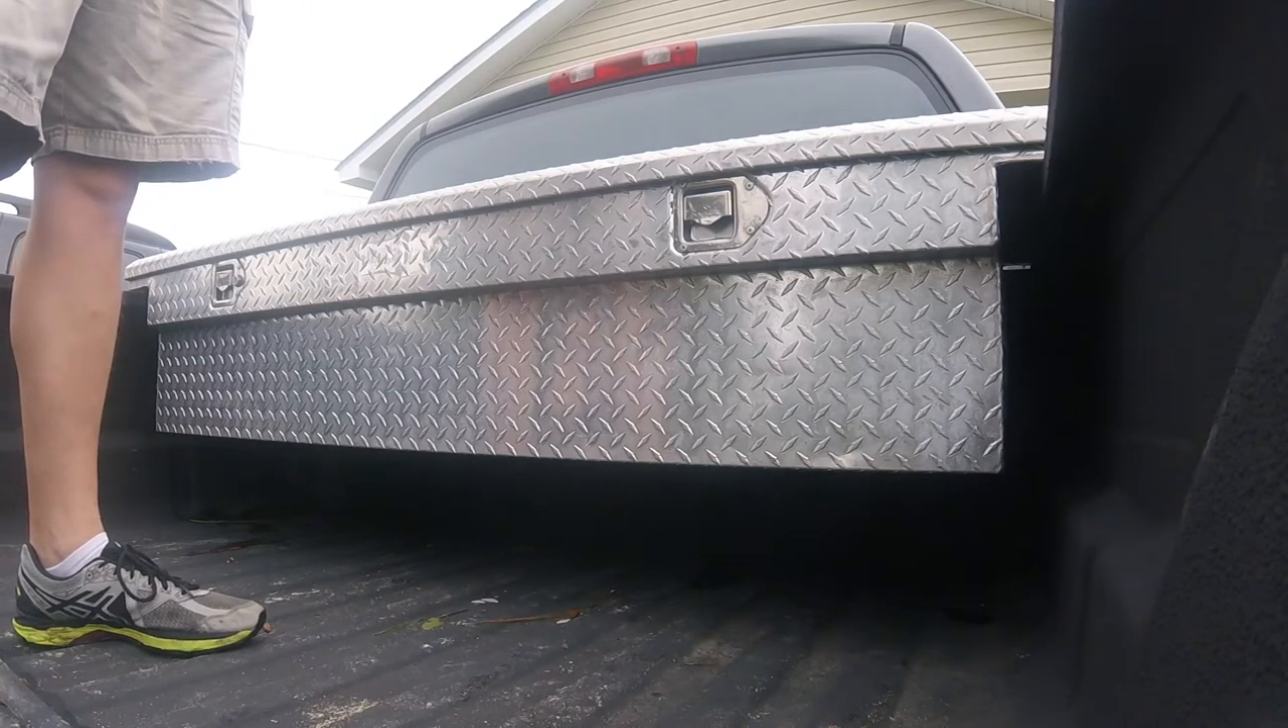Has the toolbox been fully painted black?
No.